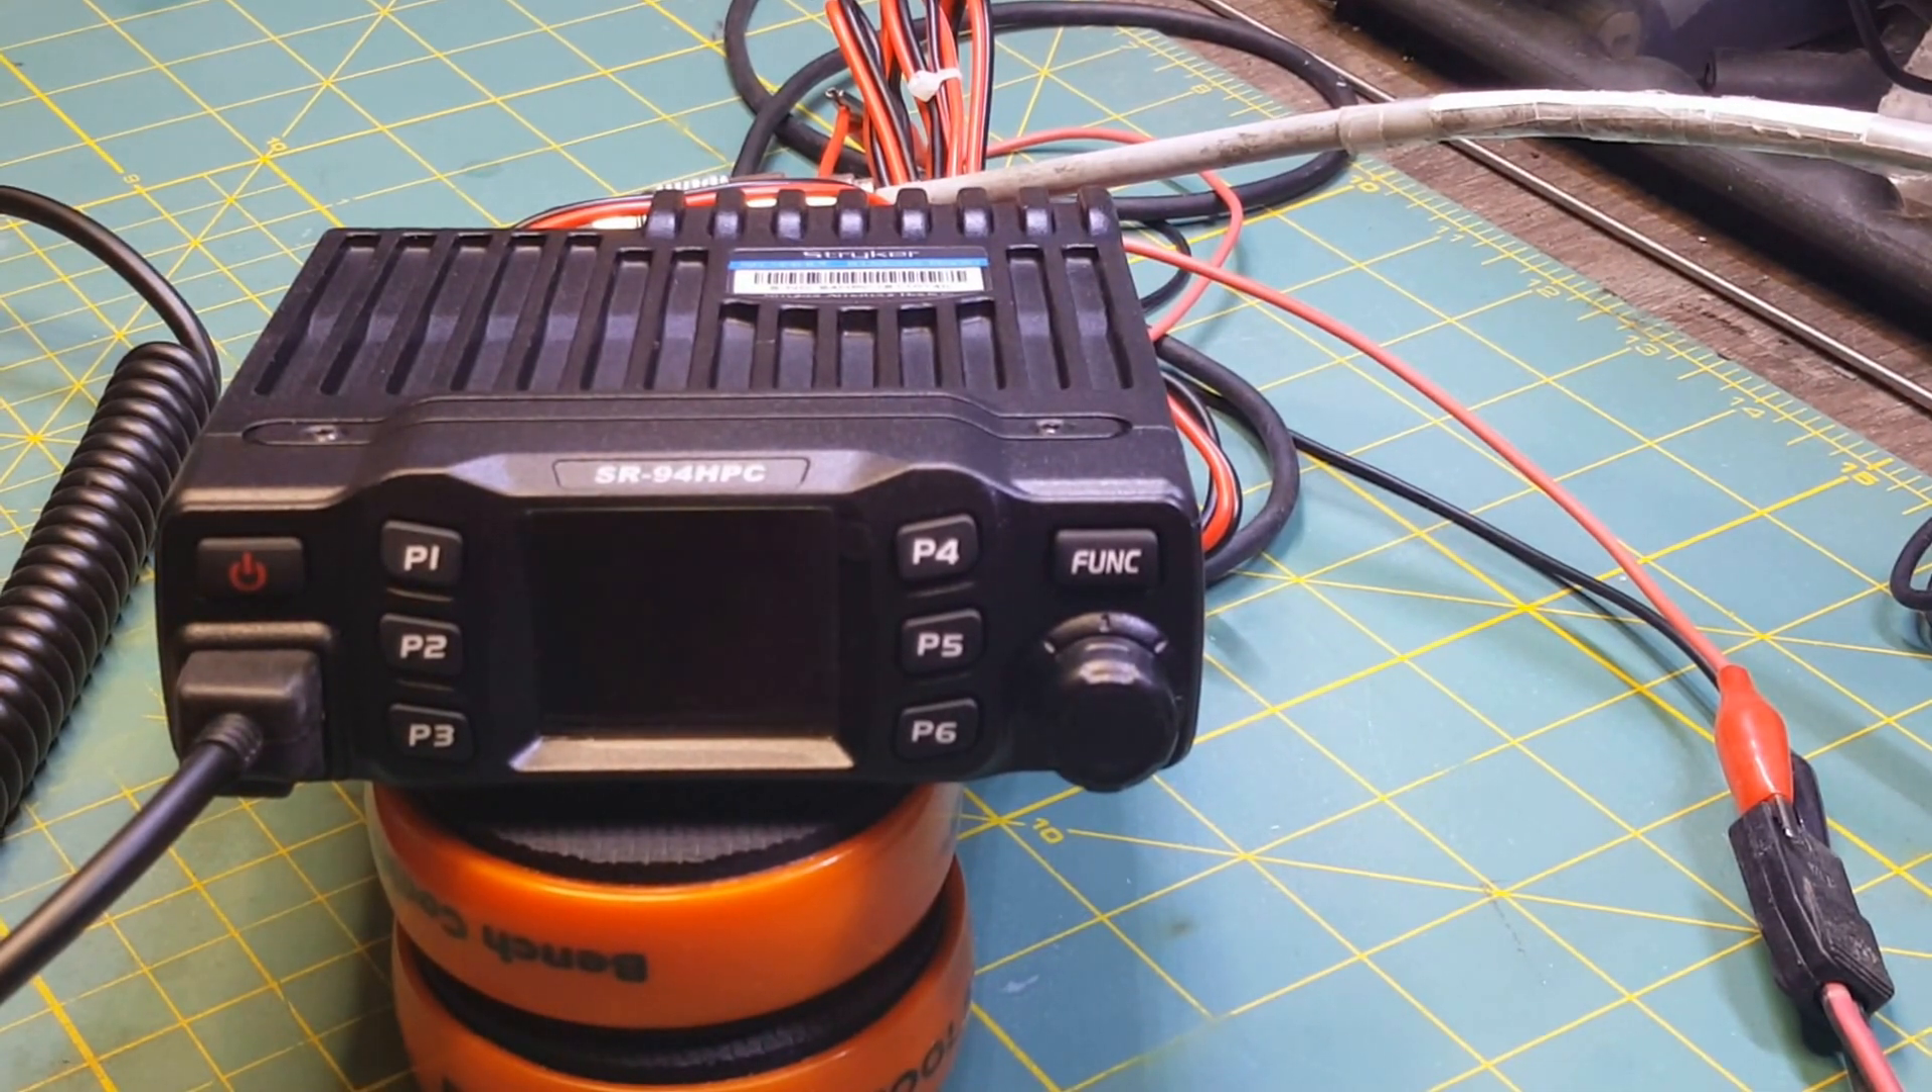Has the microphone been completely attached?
Yes.